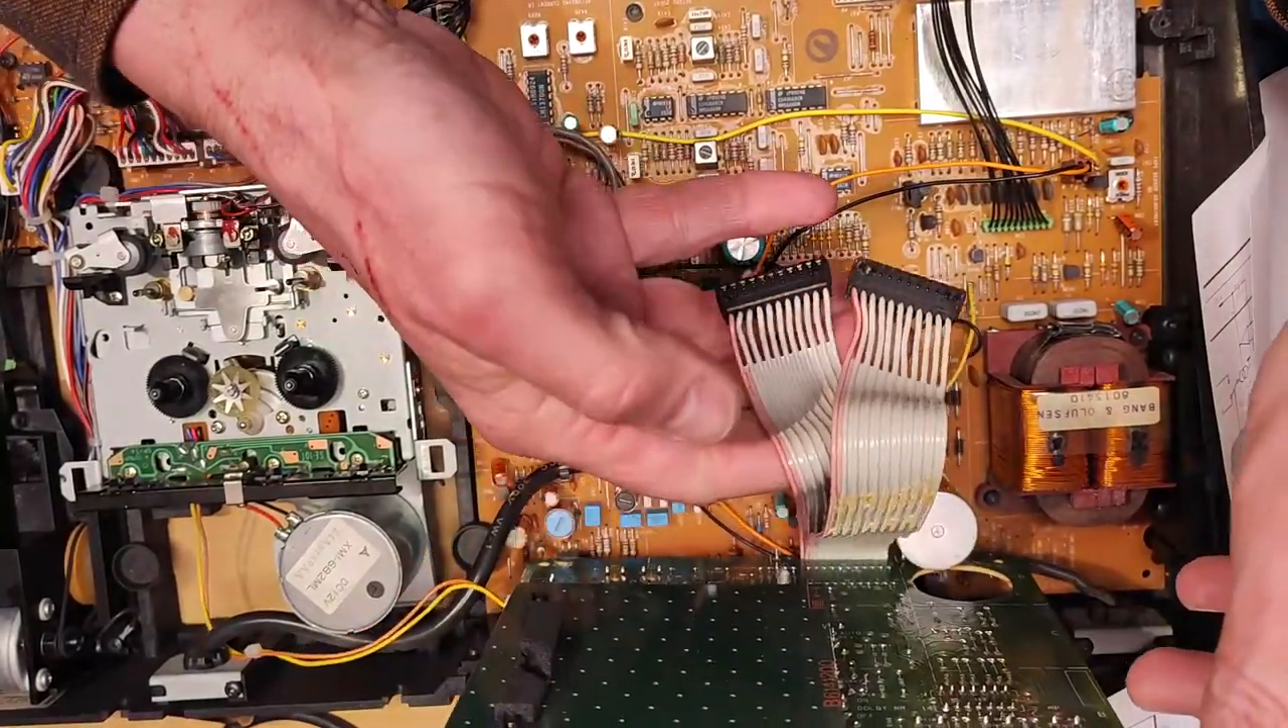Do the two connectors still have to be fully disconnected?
No.